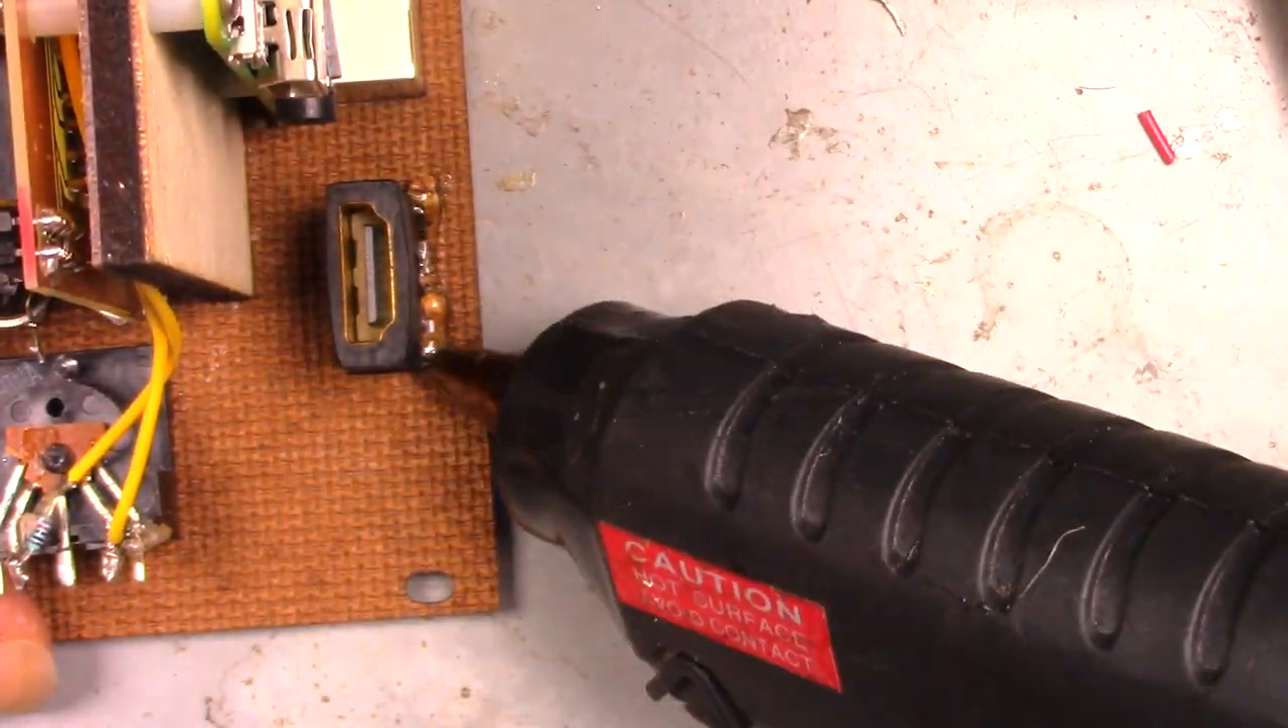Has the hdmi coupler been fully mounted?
No.